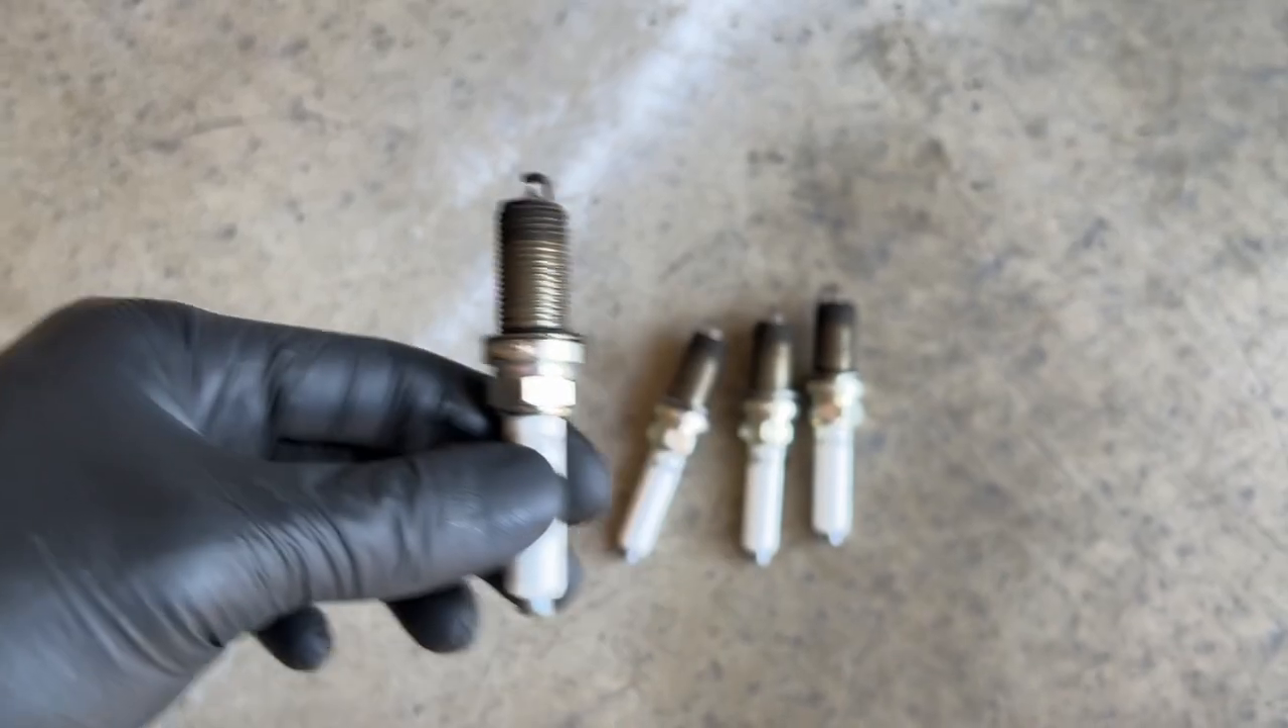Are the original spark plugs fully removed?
Yes.